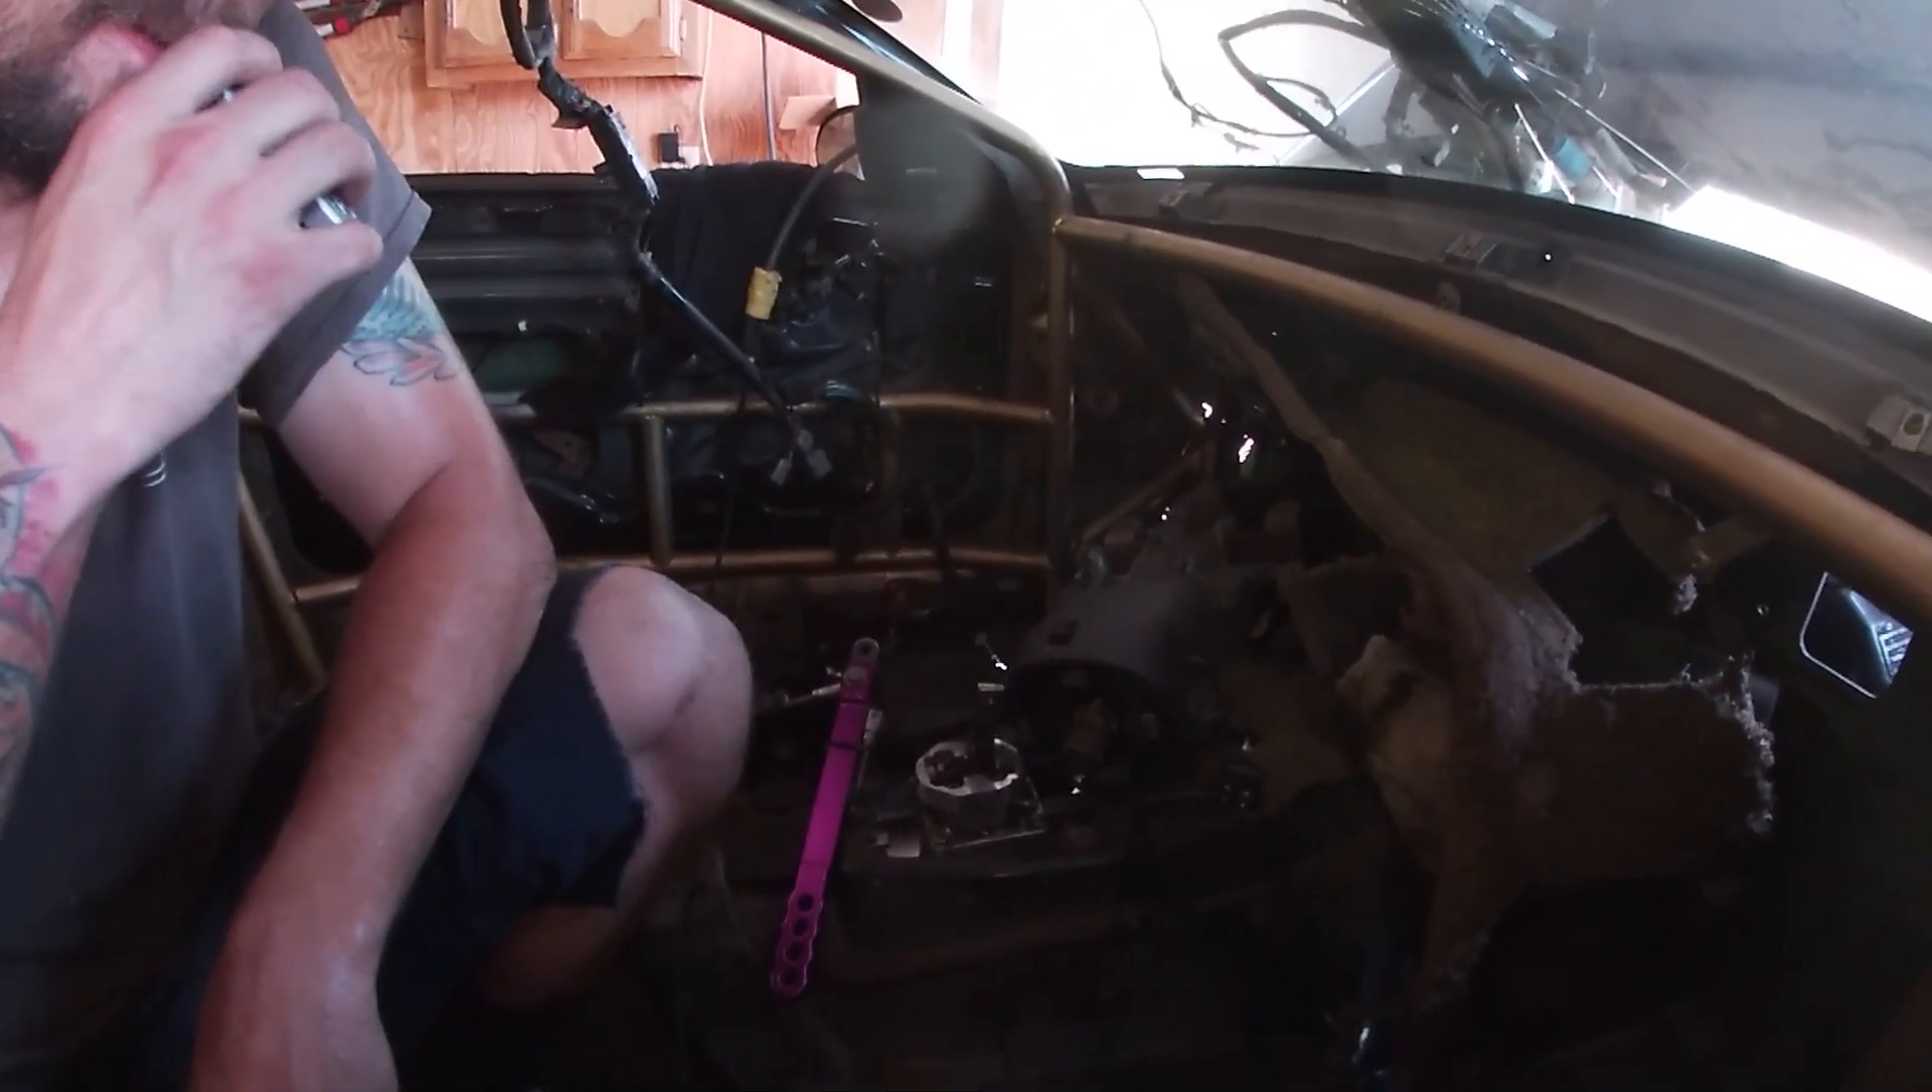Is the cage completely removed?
No.